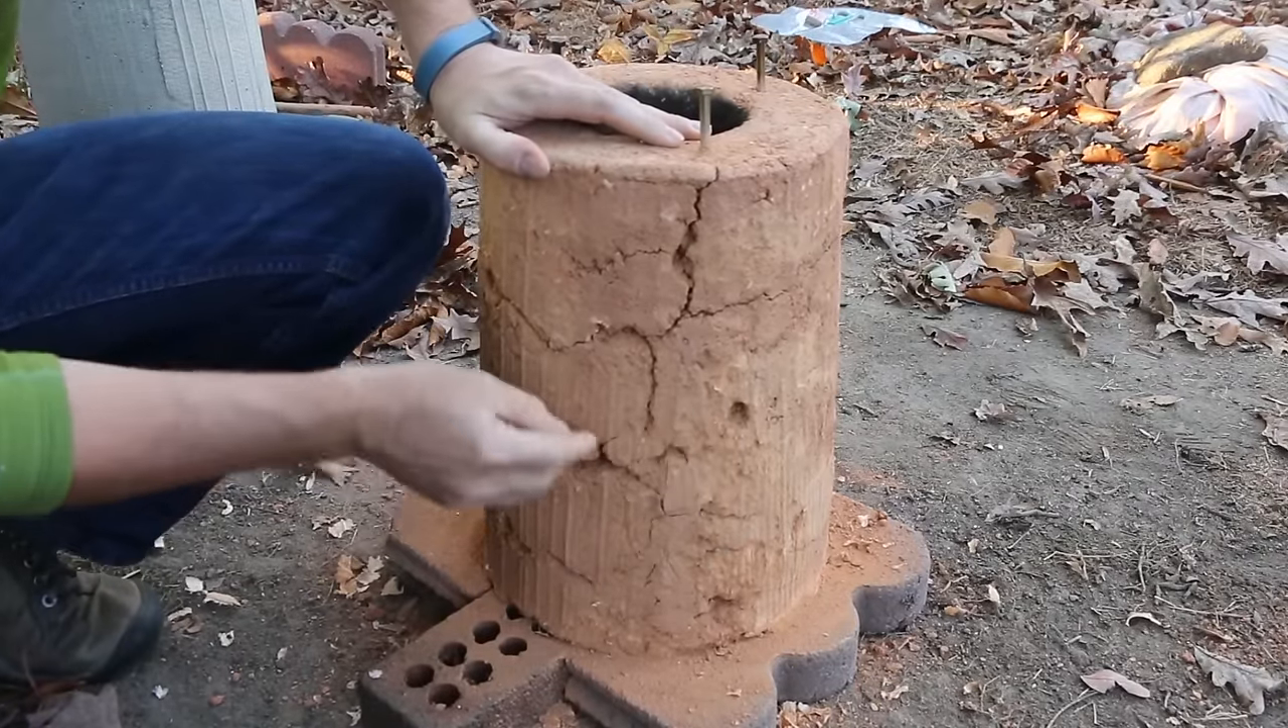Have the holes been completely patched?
No.